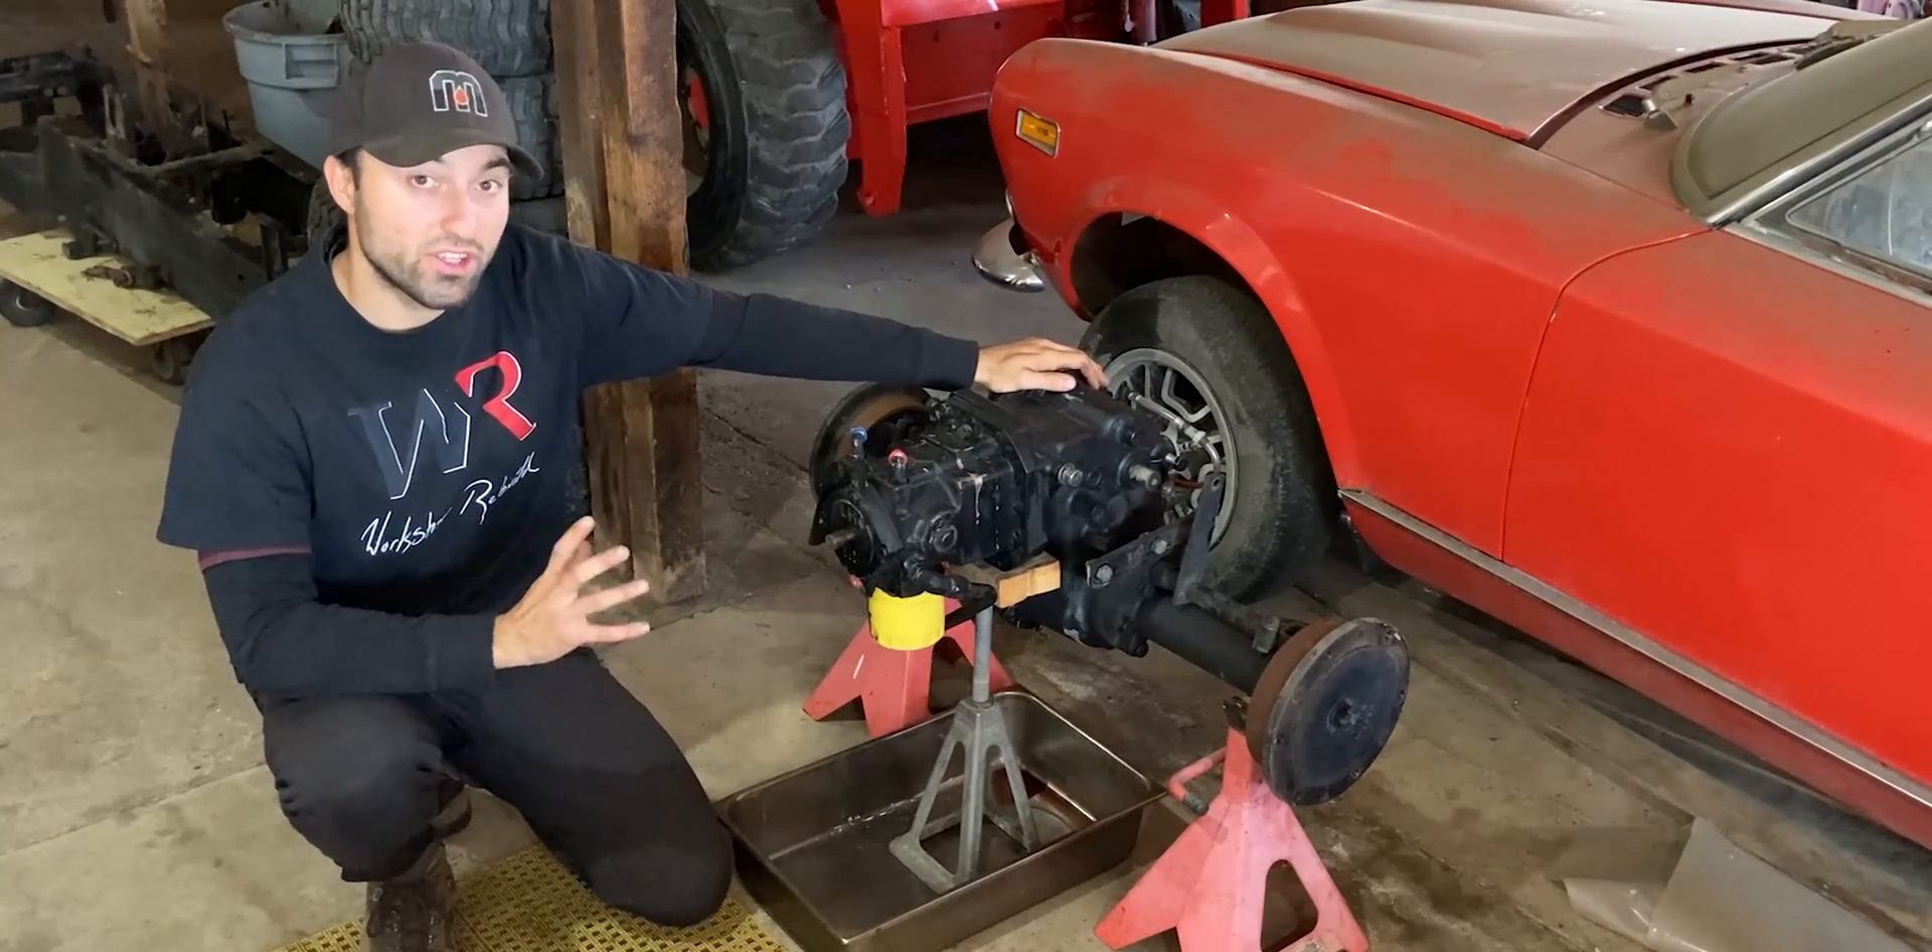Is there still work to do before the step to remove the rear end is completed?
No.